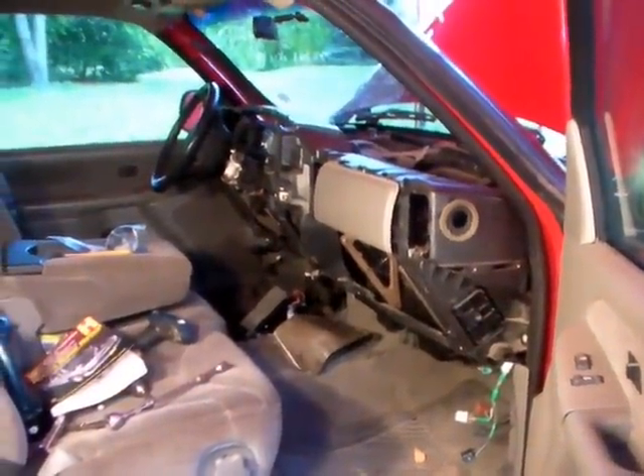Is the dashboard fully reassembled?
No.